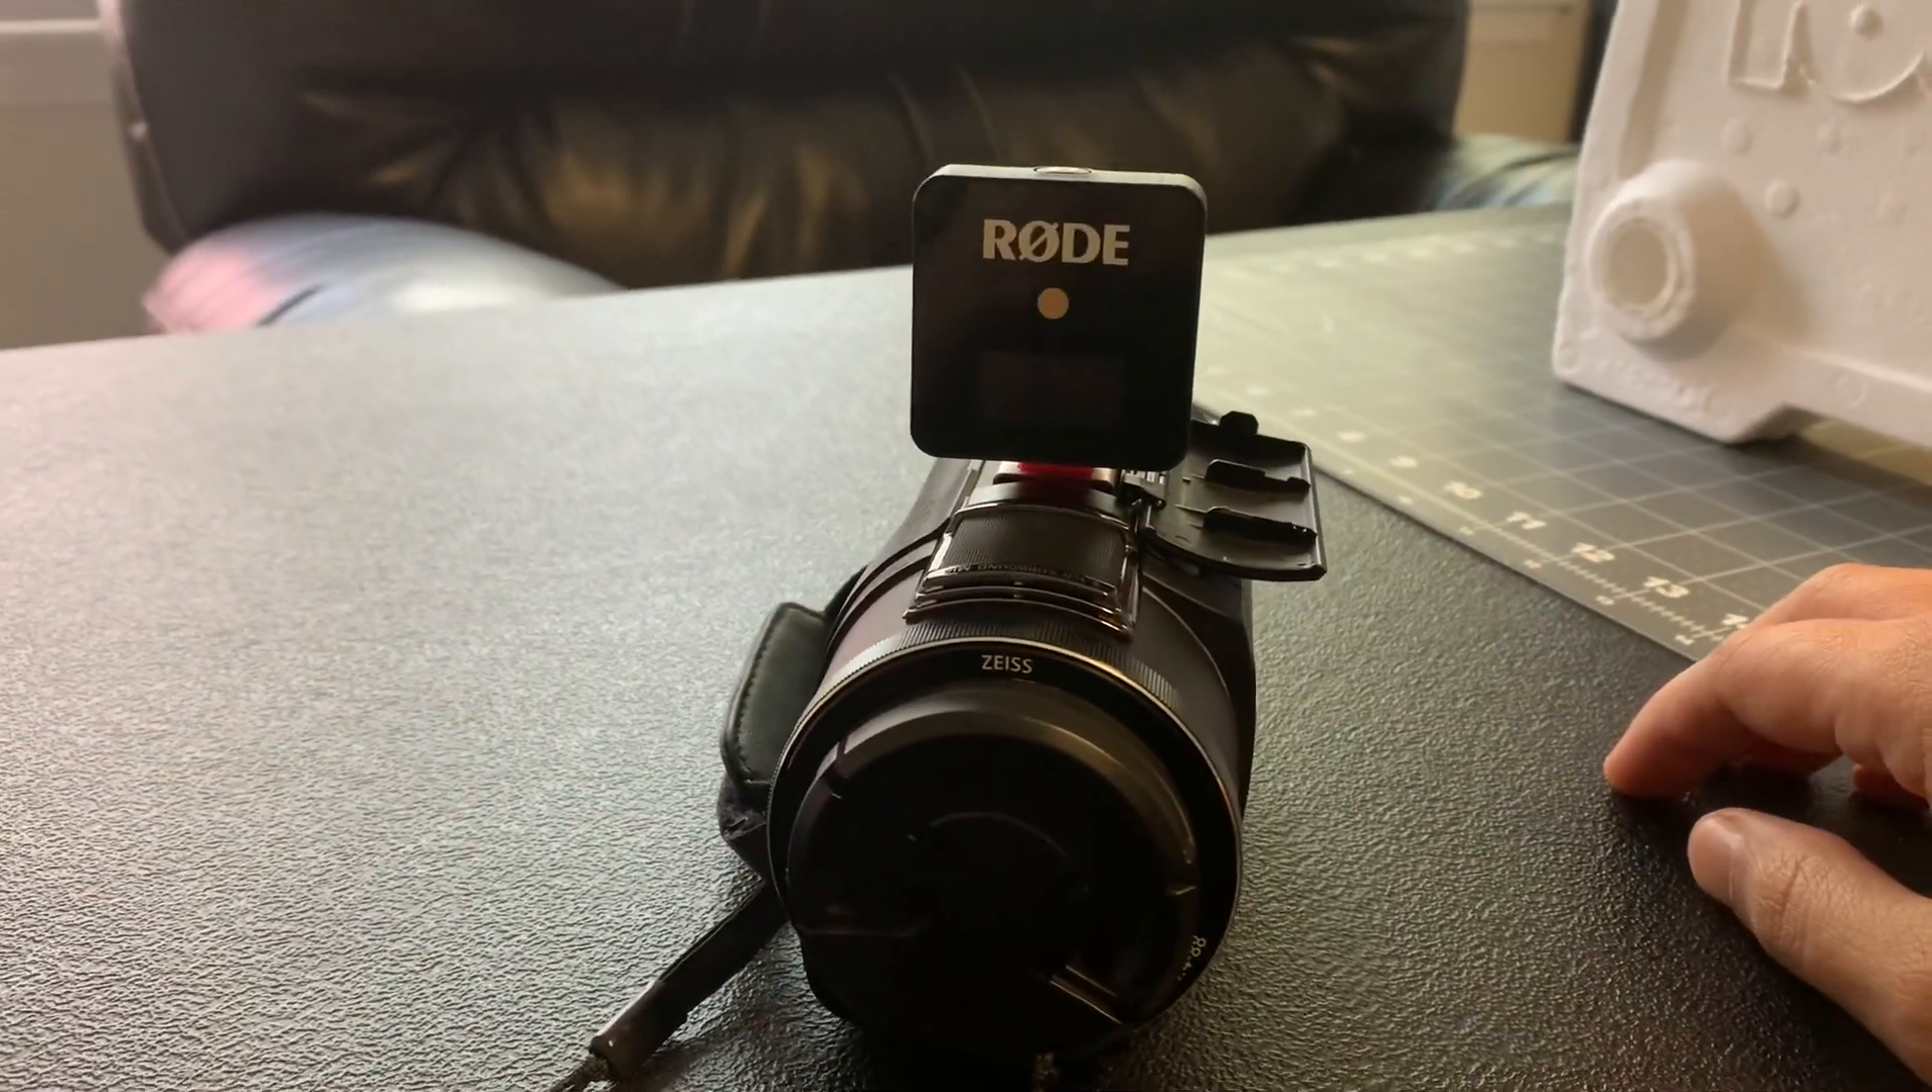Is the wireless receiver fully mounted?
Yes.